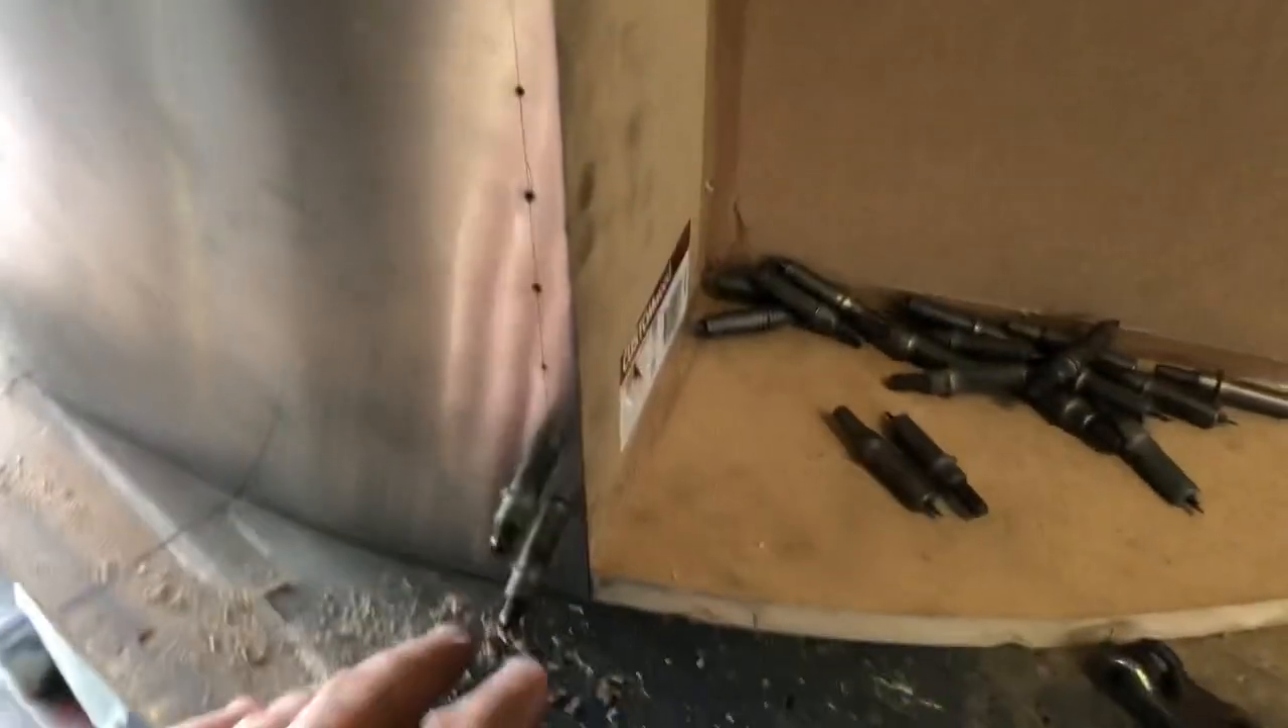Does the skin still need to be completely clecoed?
Yes.